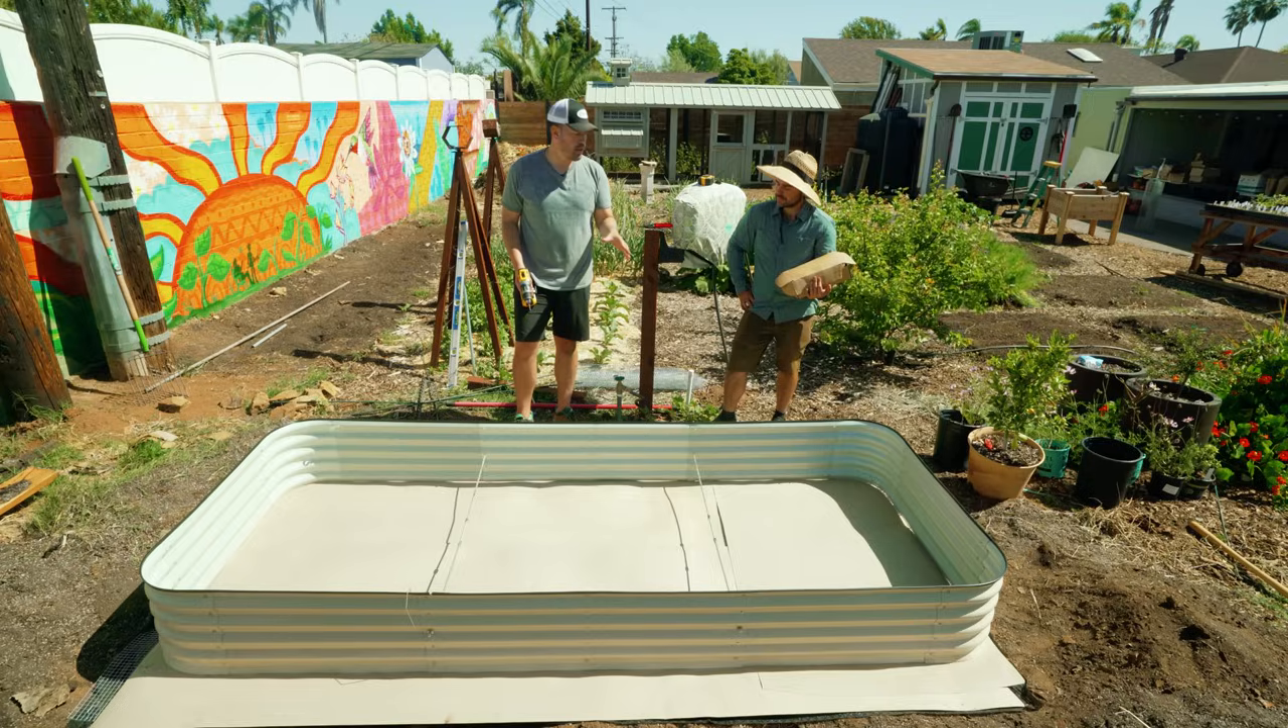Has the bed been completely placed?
Yes.